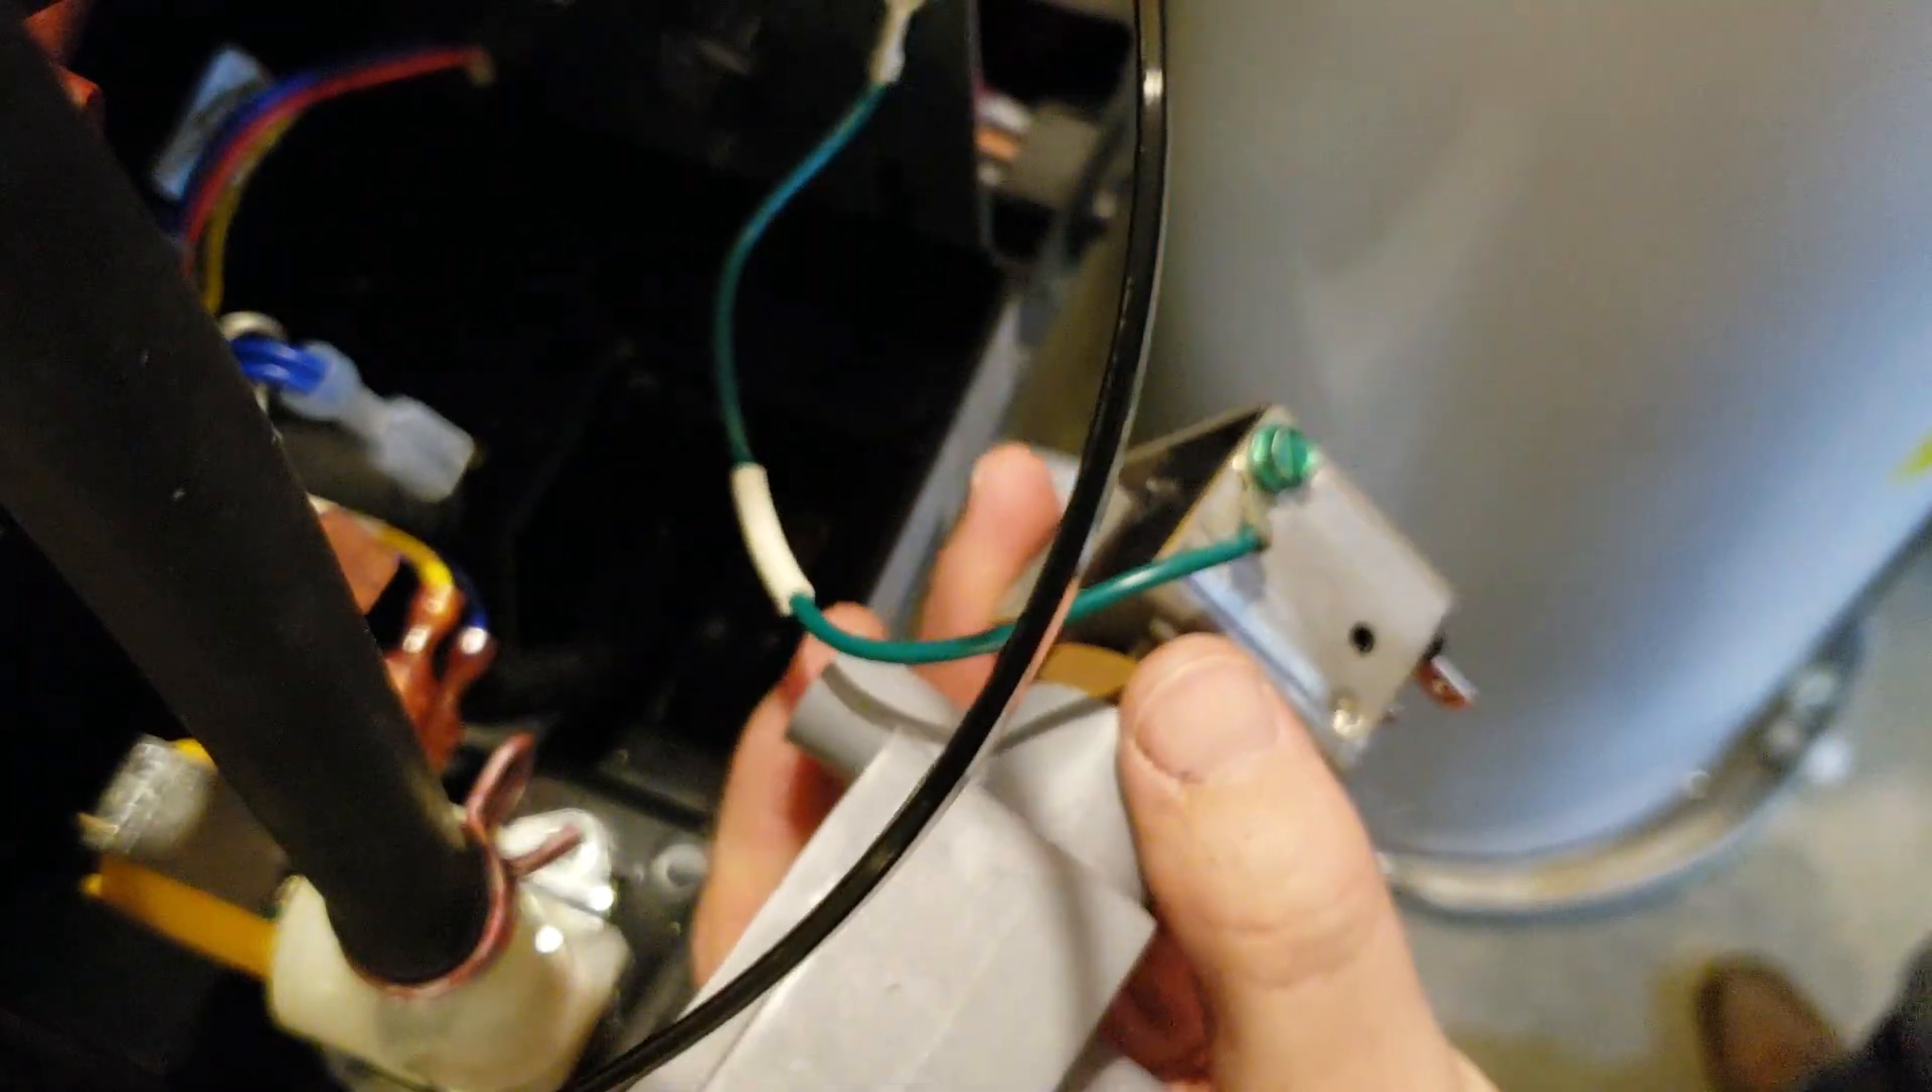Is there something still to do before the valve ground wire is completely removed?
Yes.